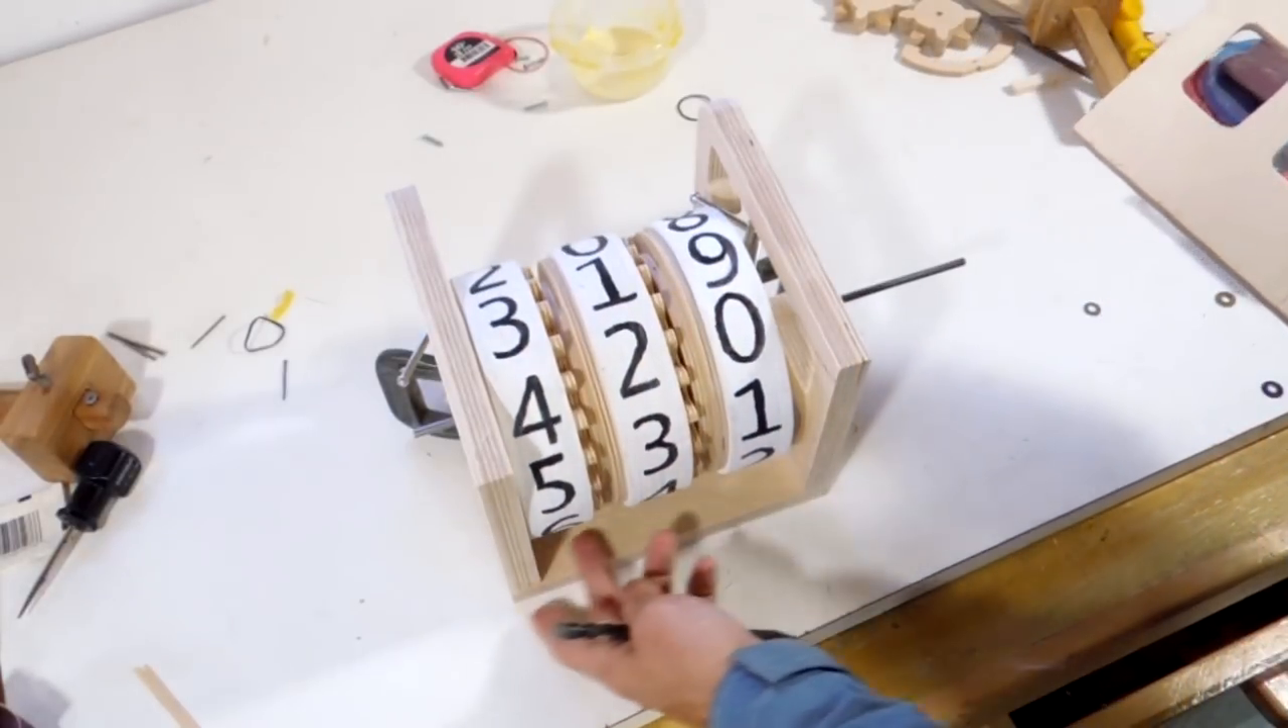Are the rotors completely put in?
Yes.